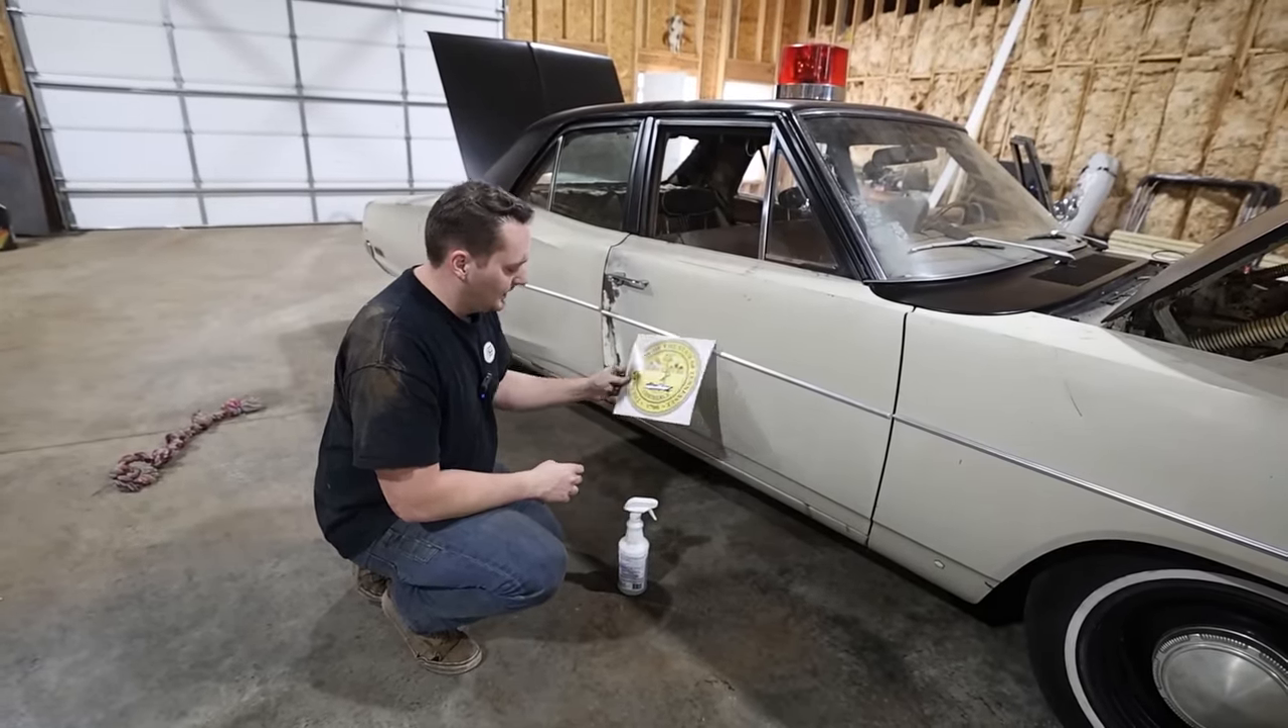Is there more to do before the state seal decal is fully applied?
Yes.